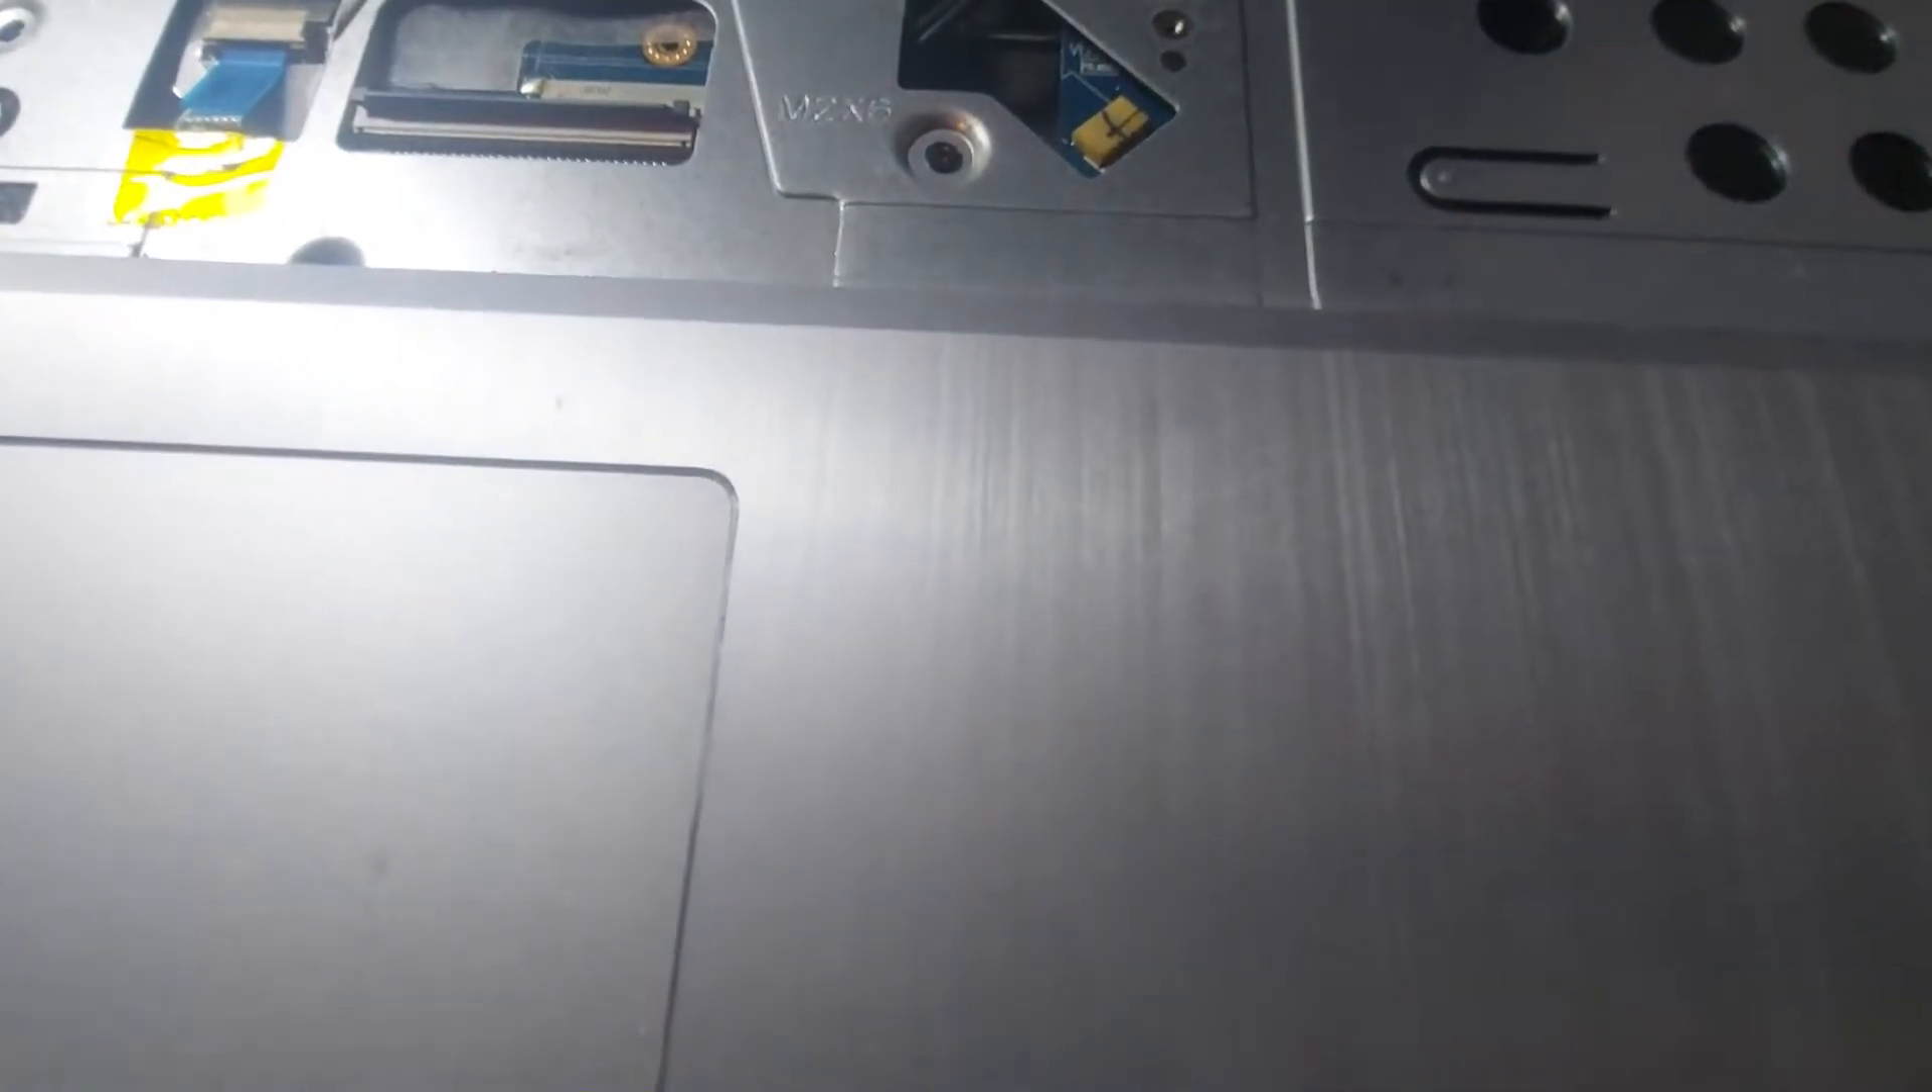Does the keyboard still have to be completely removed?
No.